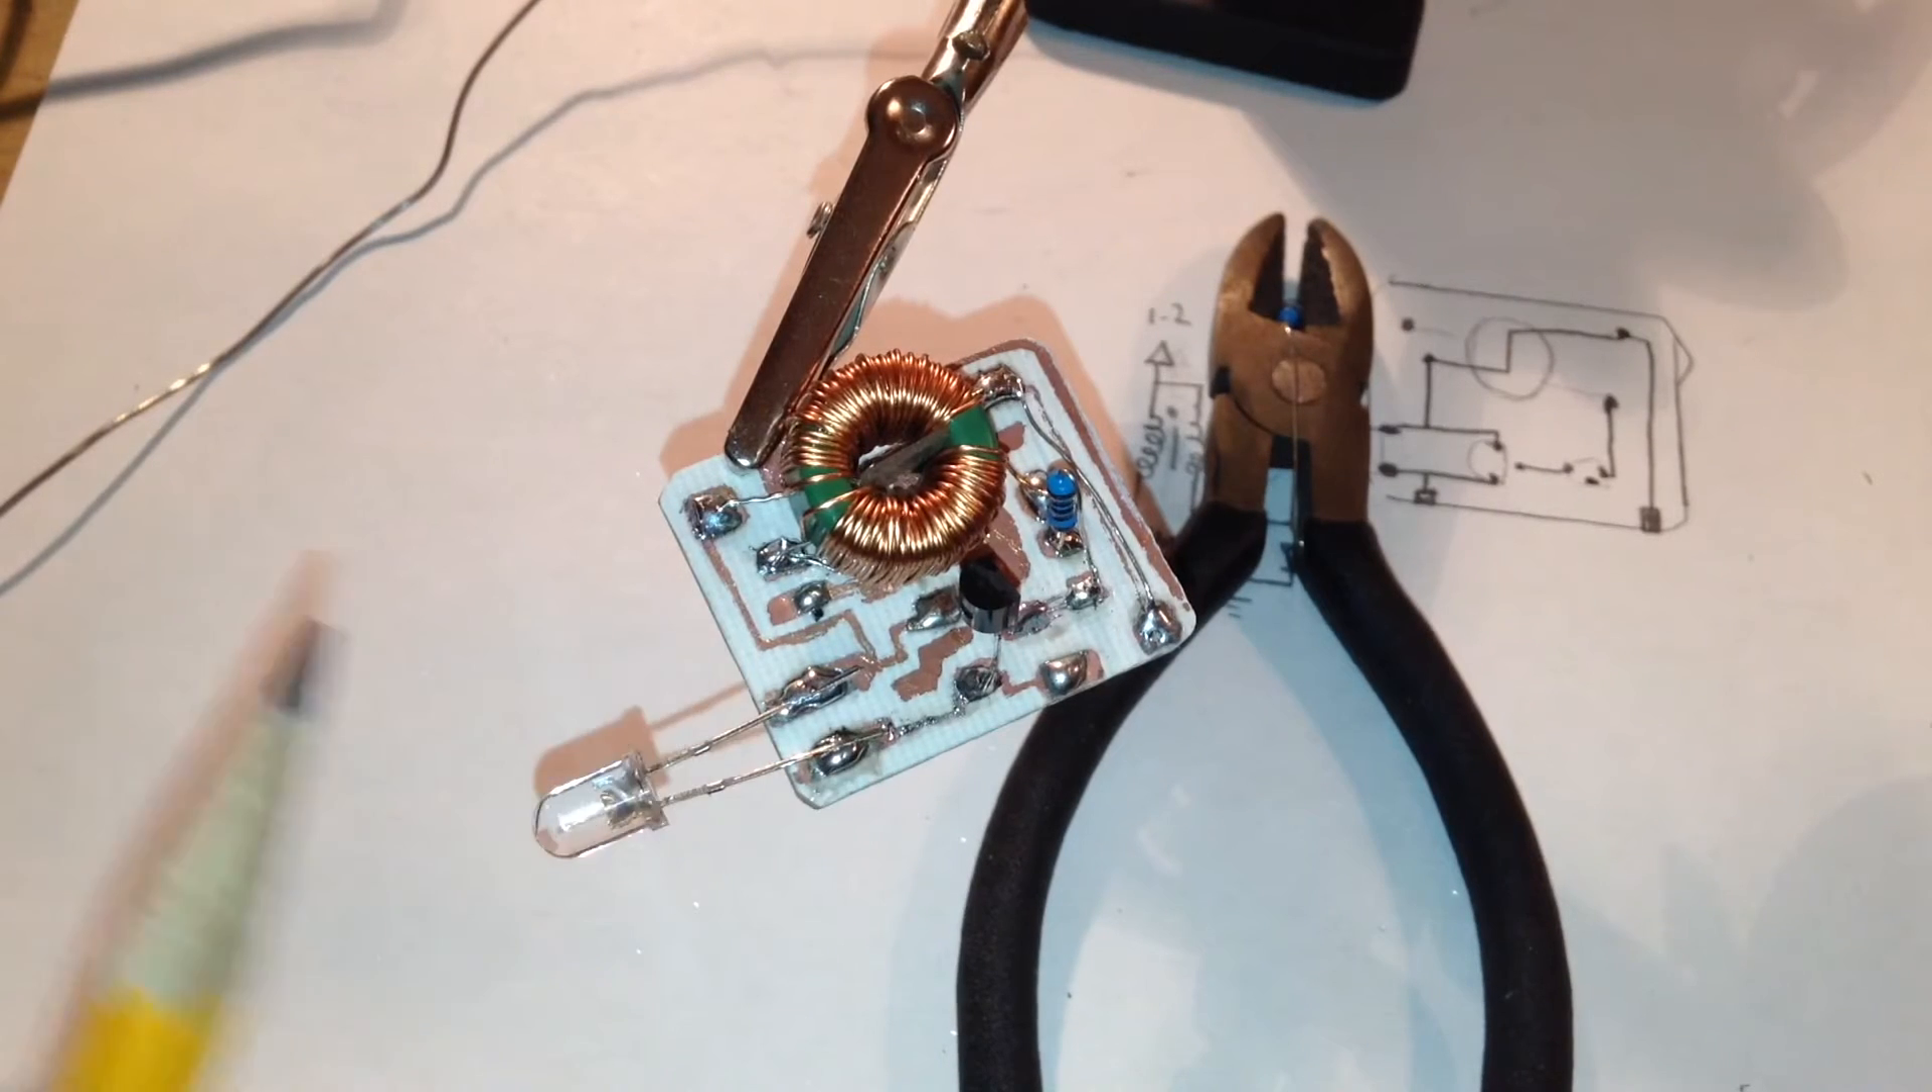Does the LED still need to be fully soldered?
No.